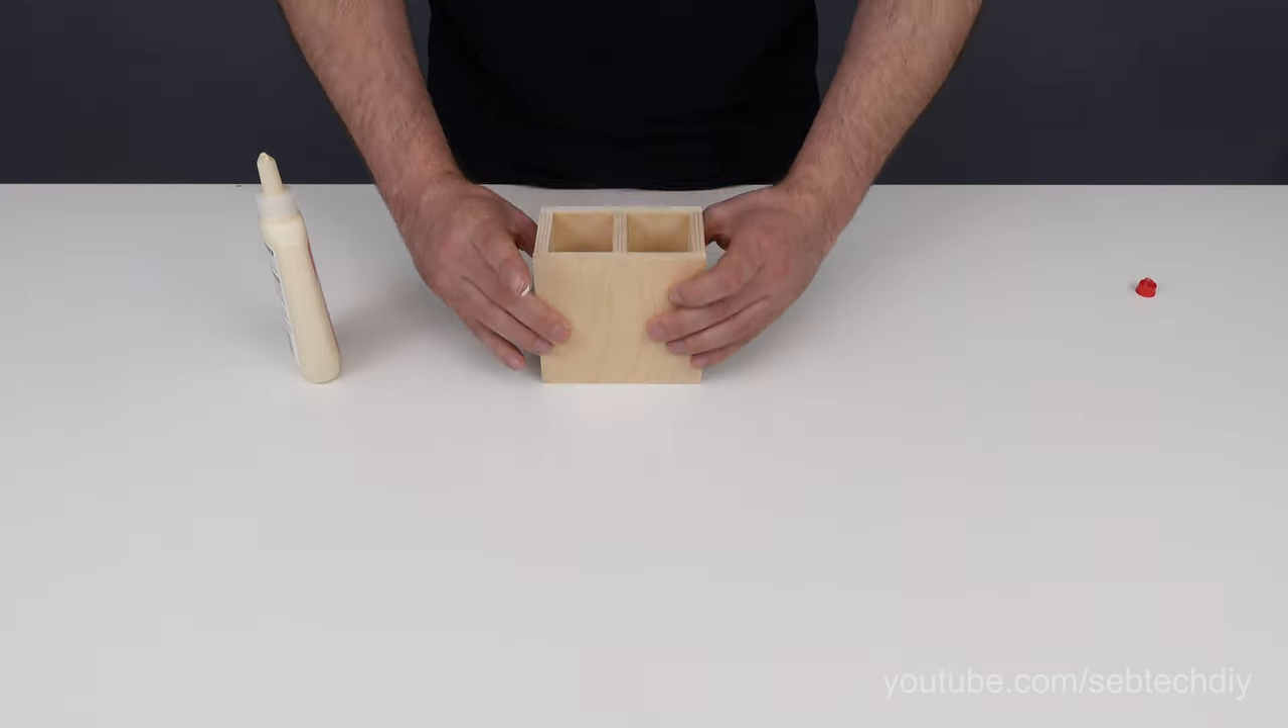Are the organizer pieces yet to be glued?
No.